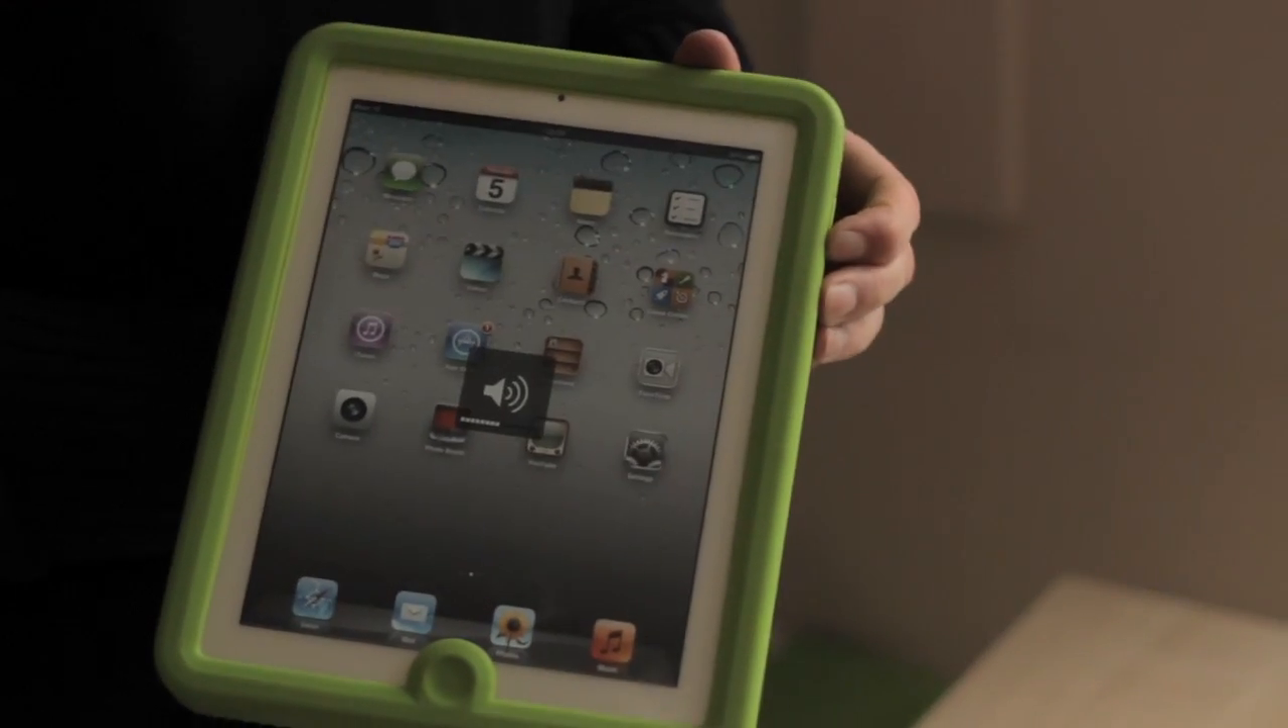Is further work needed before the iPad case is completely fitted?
No.